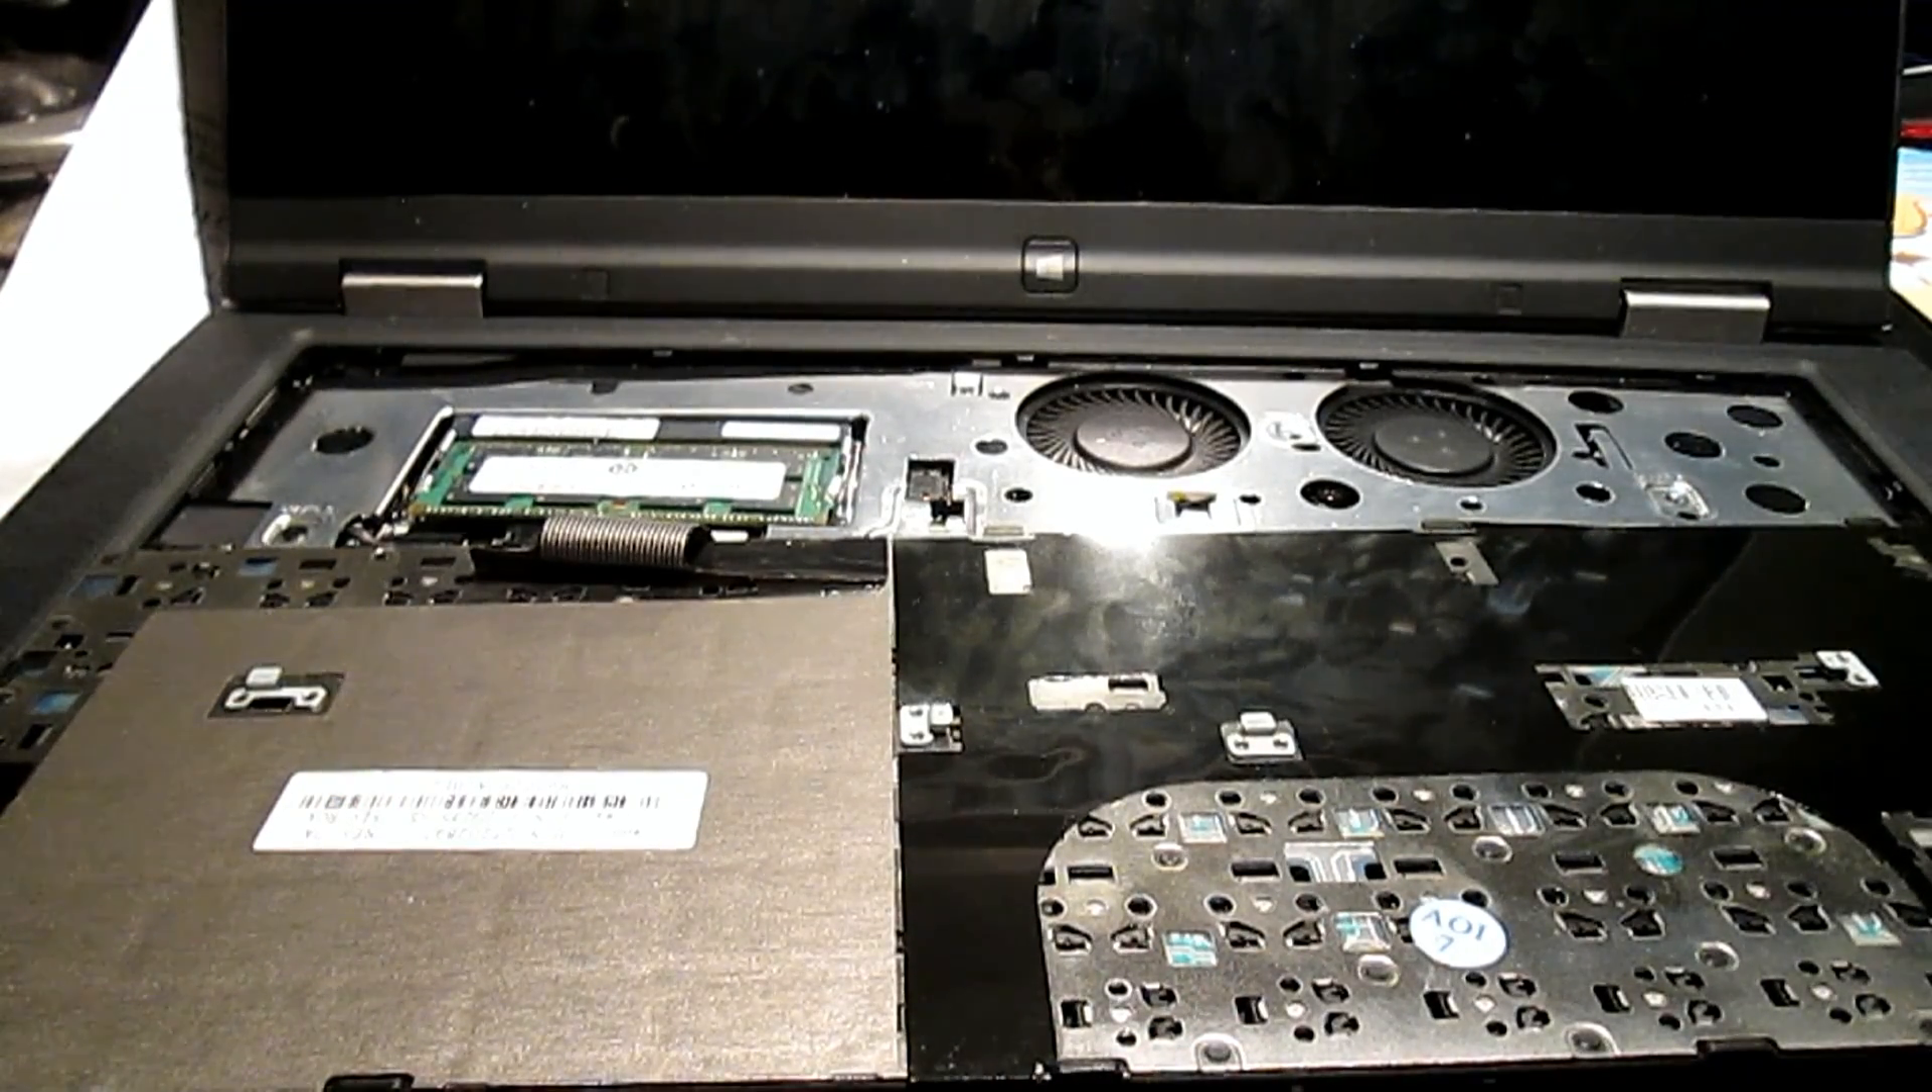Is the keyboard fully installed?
No.